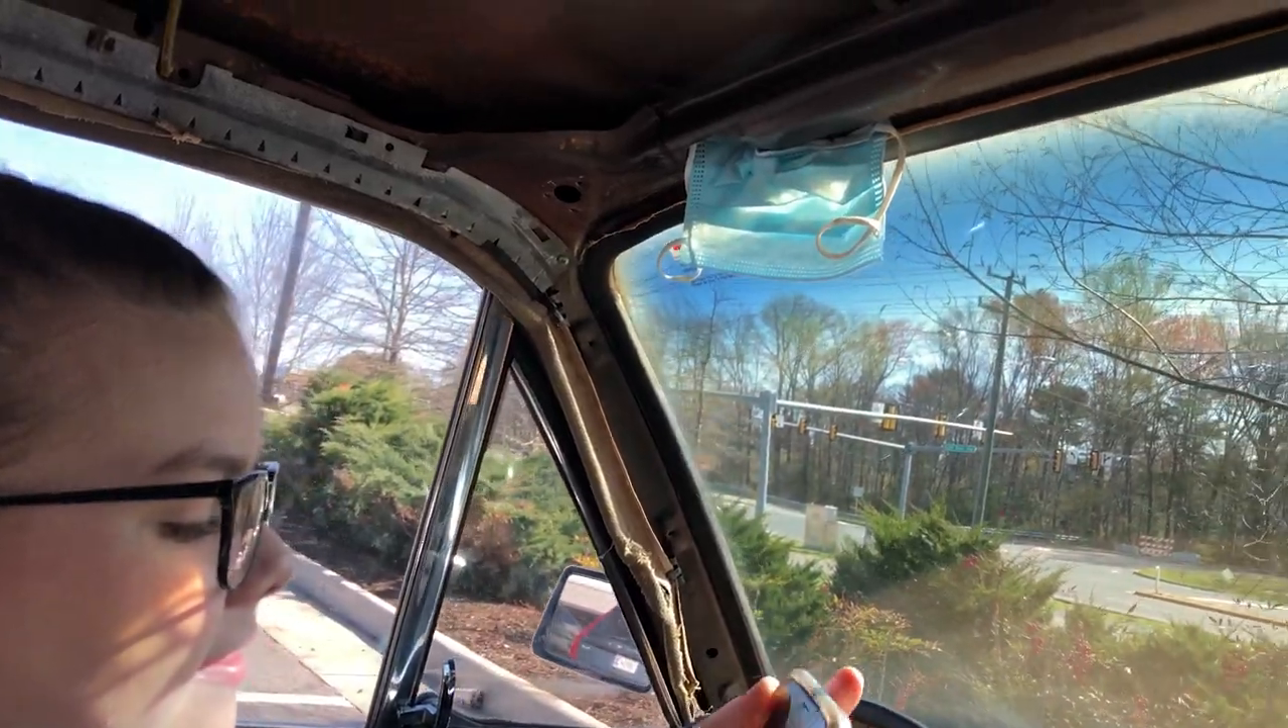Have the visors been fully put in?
No.